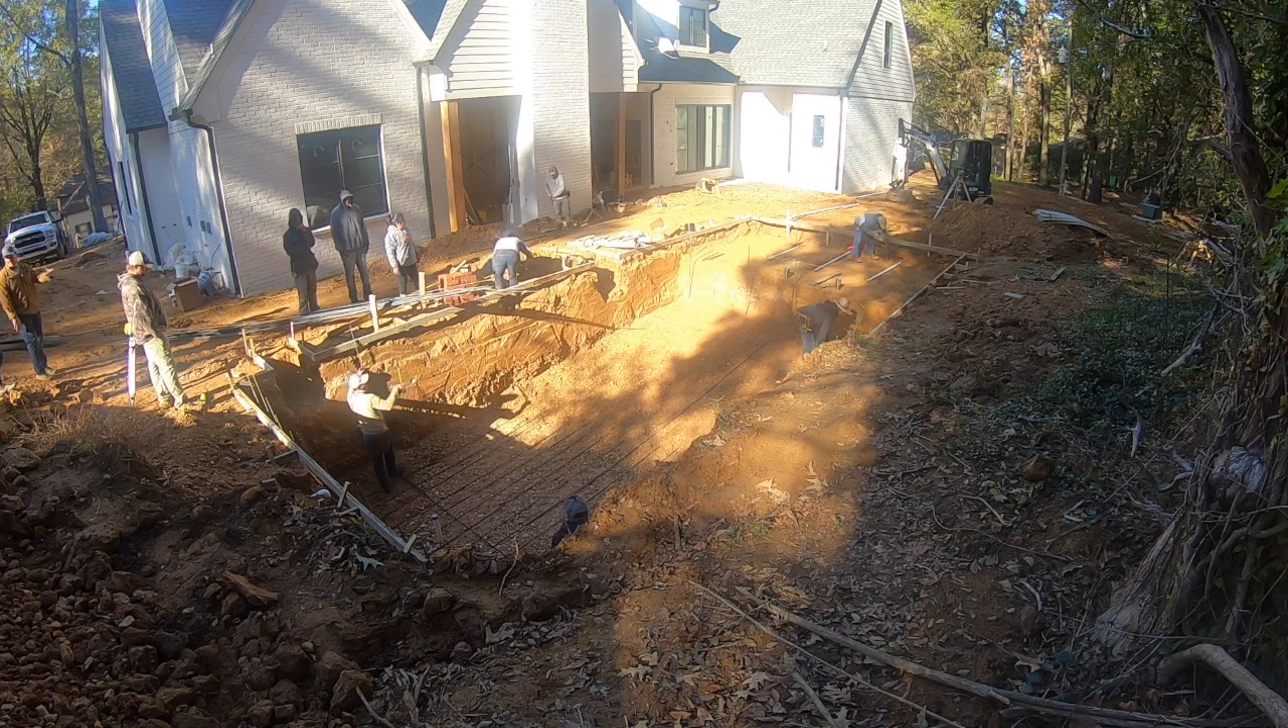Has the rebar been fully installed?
No.